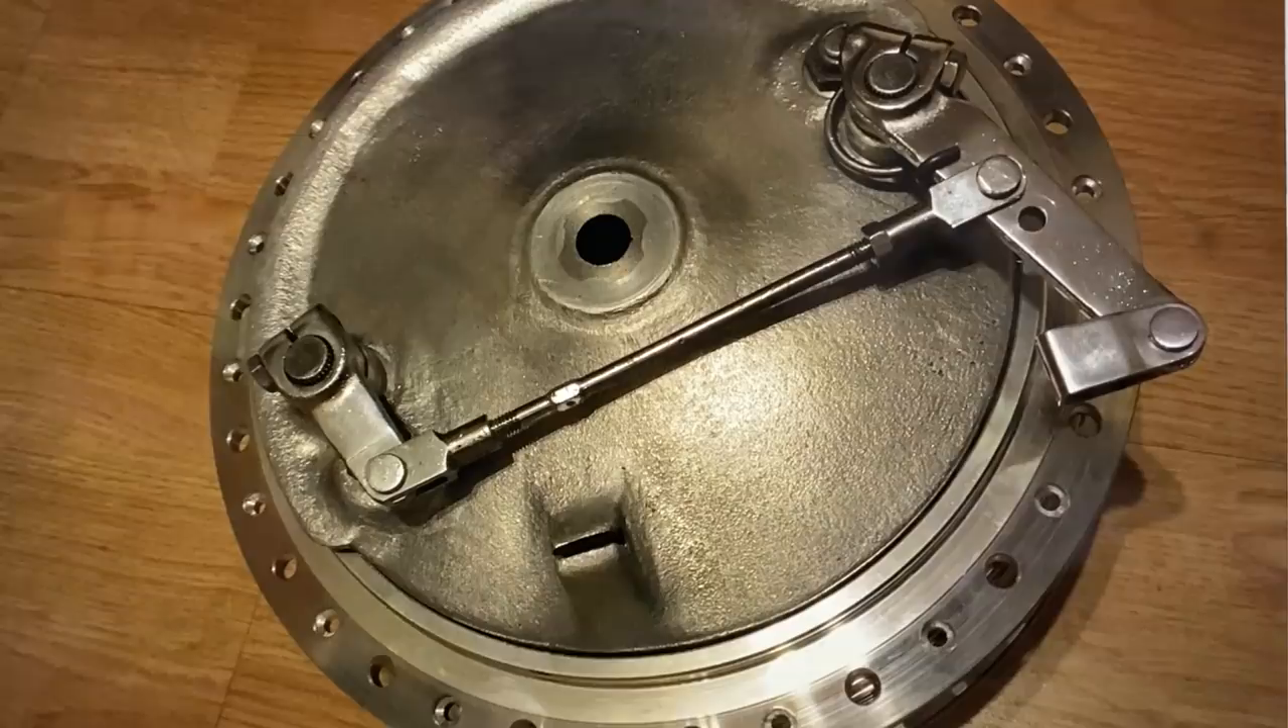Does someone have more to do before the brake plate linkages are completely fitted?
No.